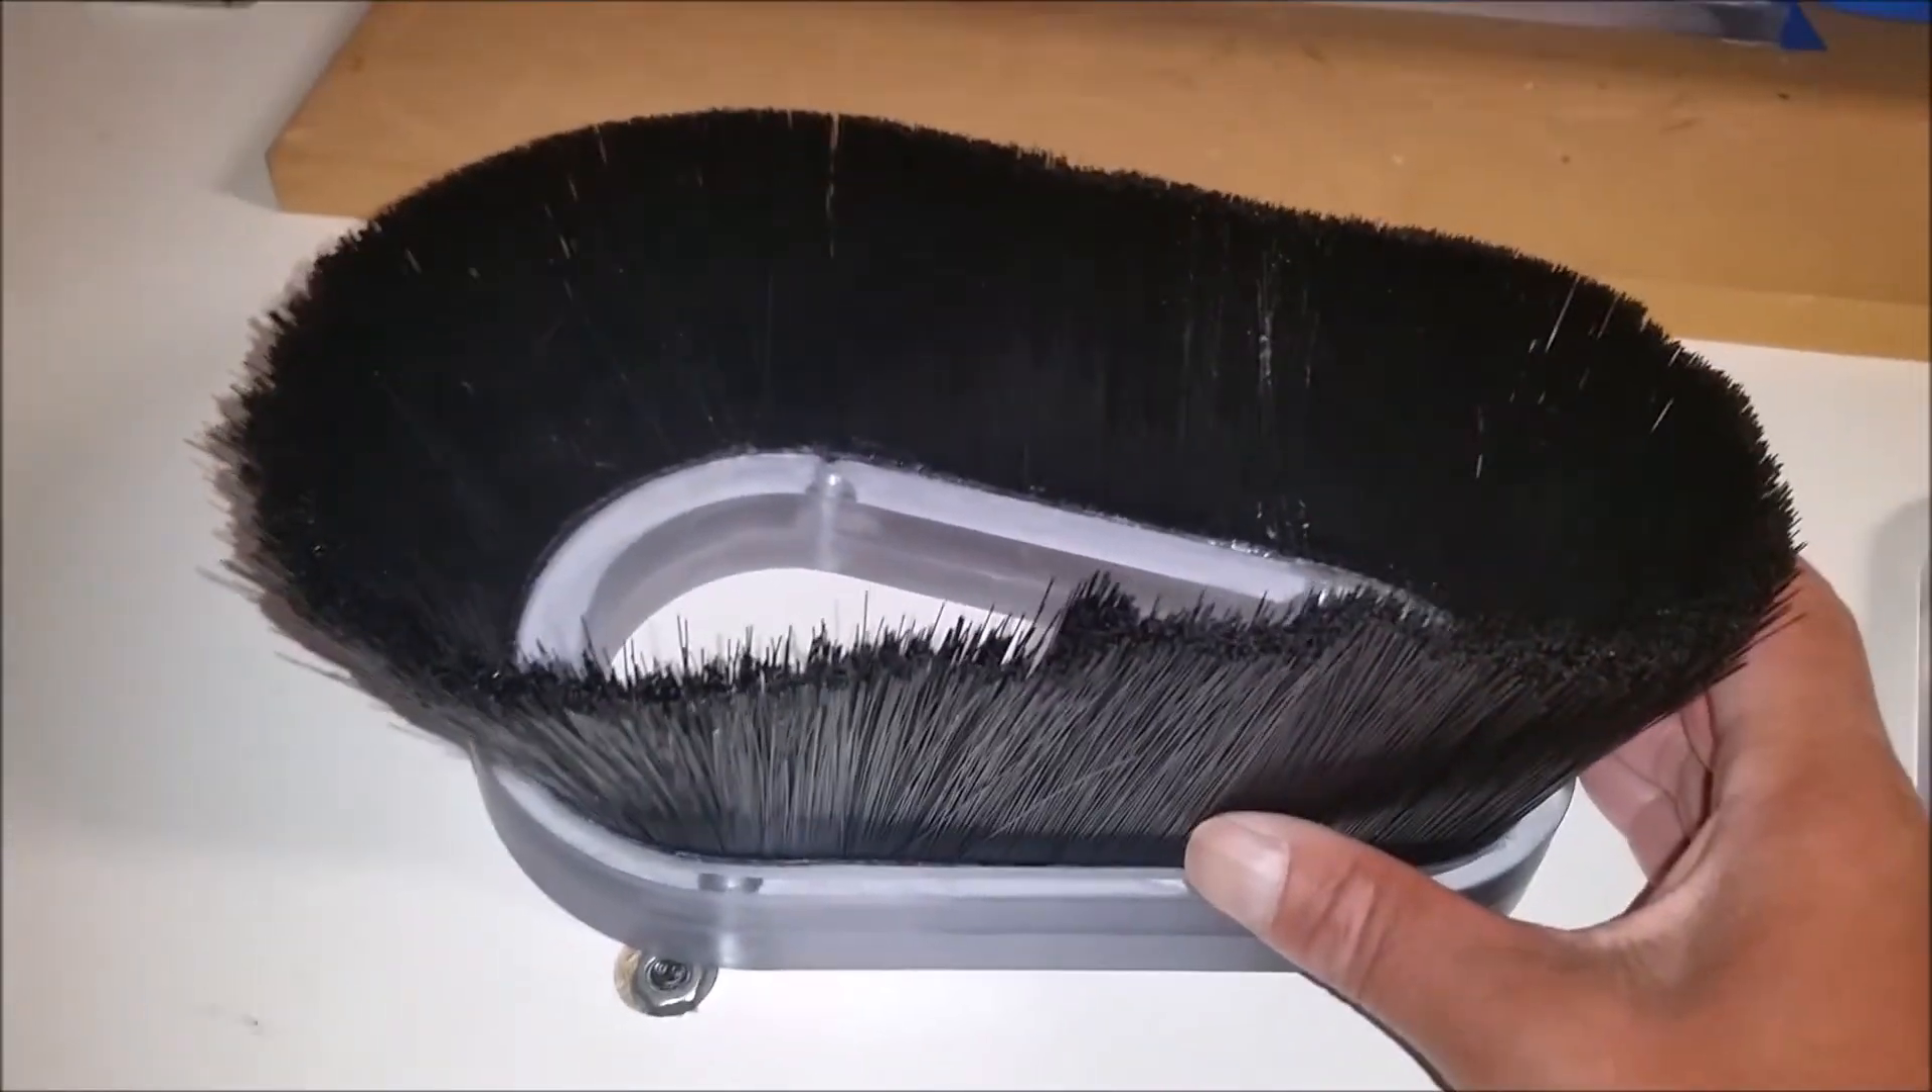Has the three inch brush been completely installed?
Yes.